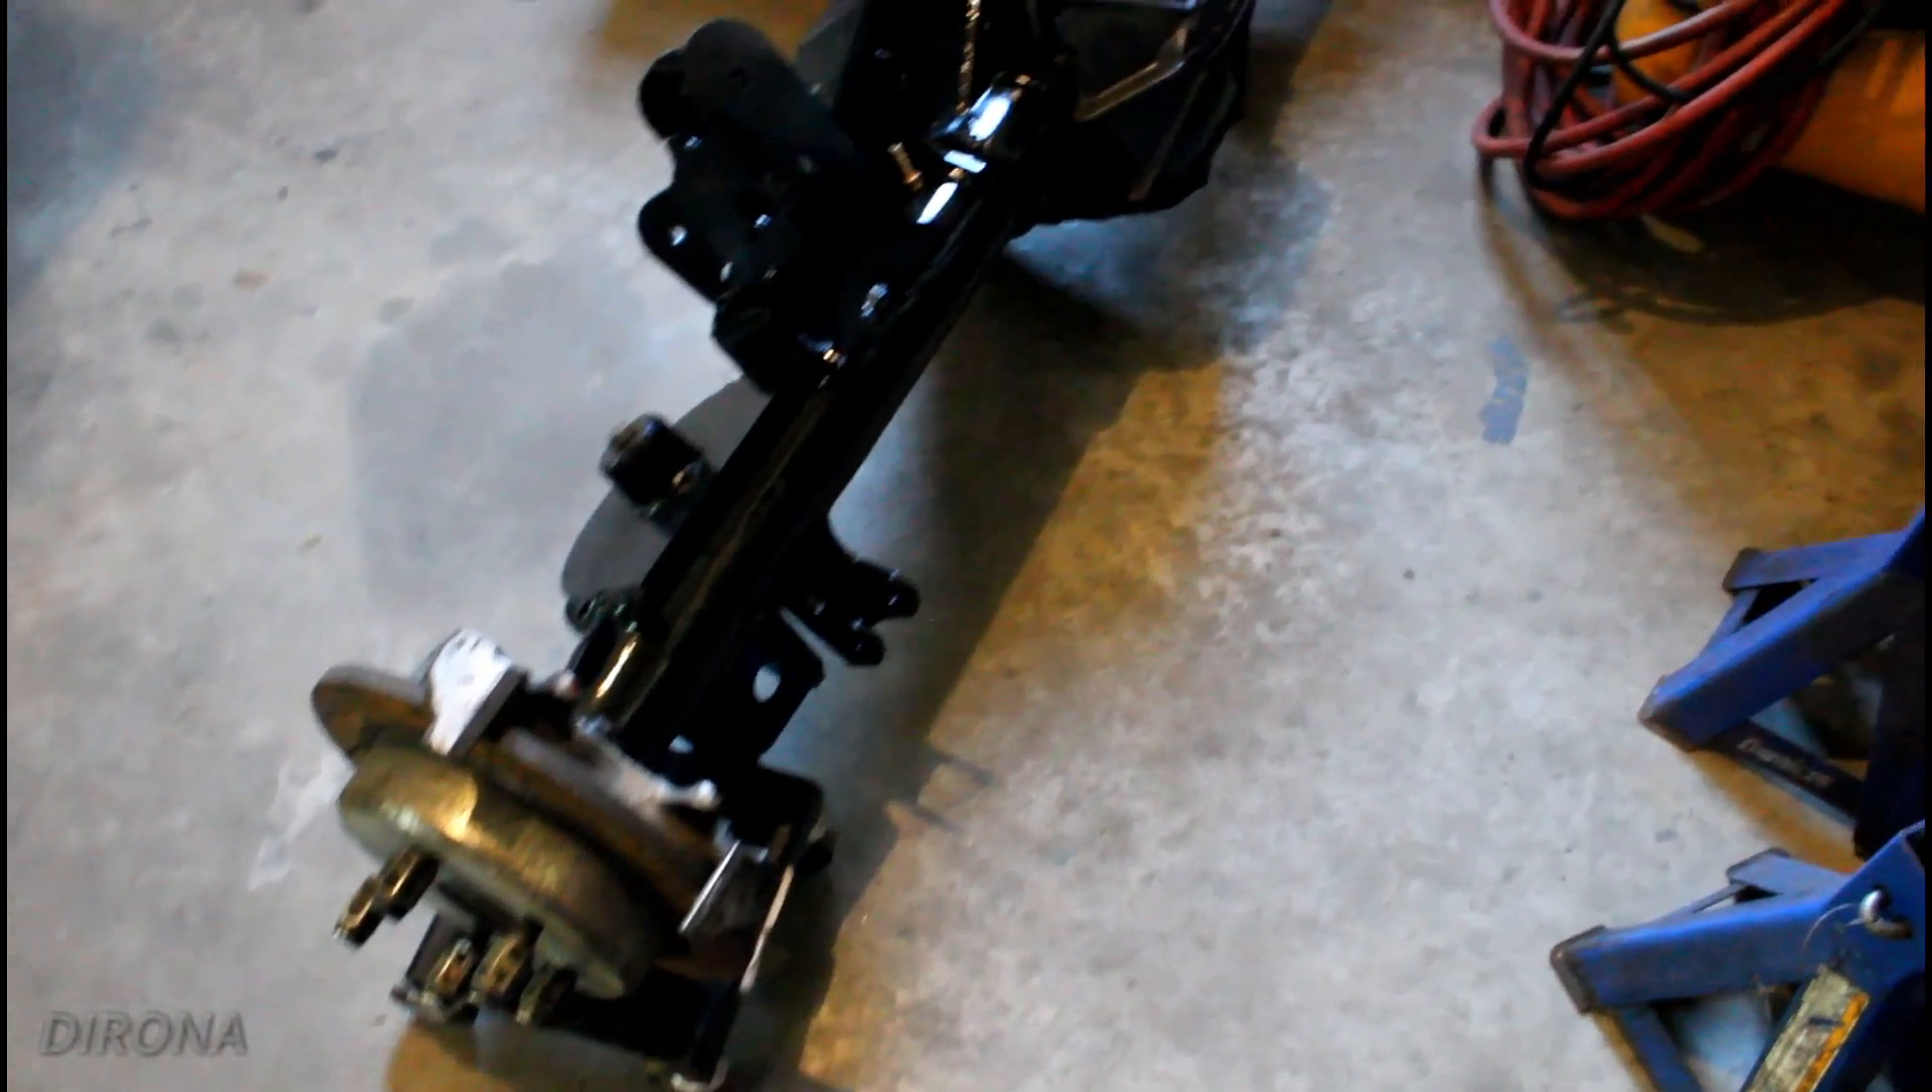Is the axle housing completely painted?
Yes.